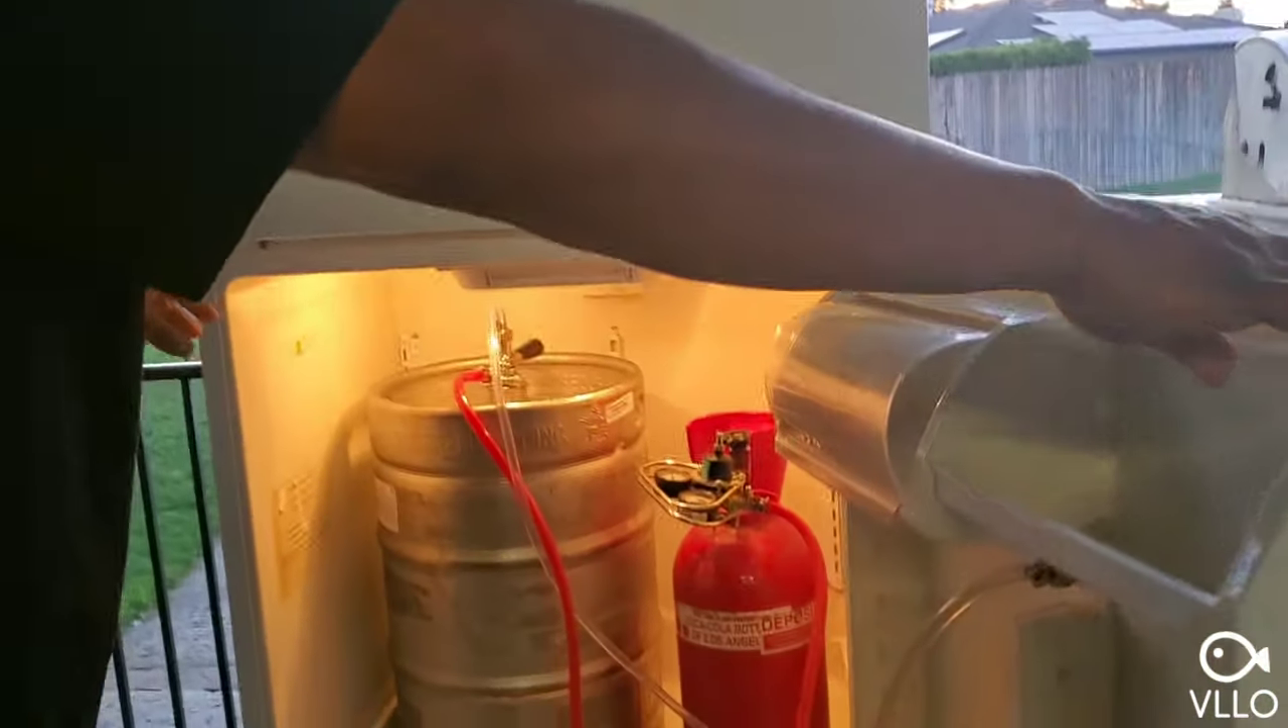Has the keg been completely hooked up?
Yes.